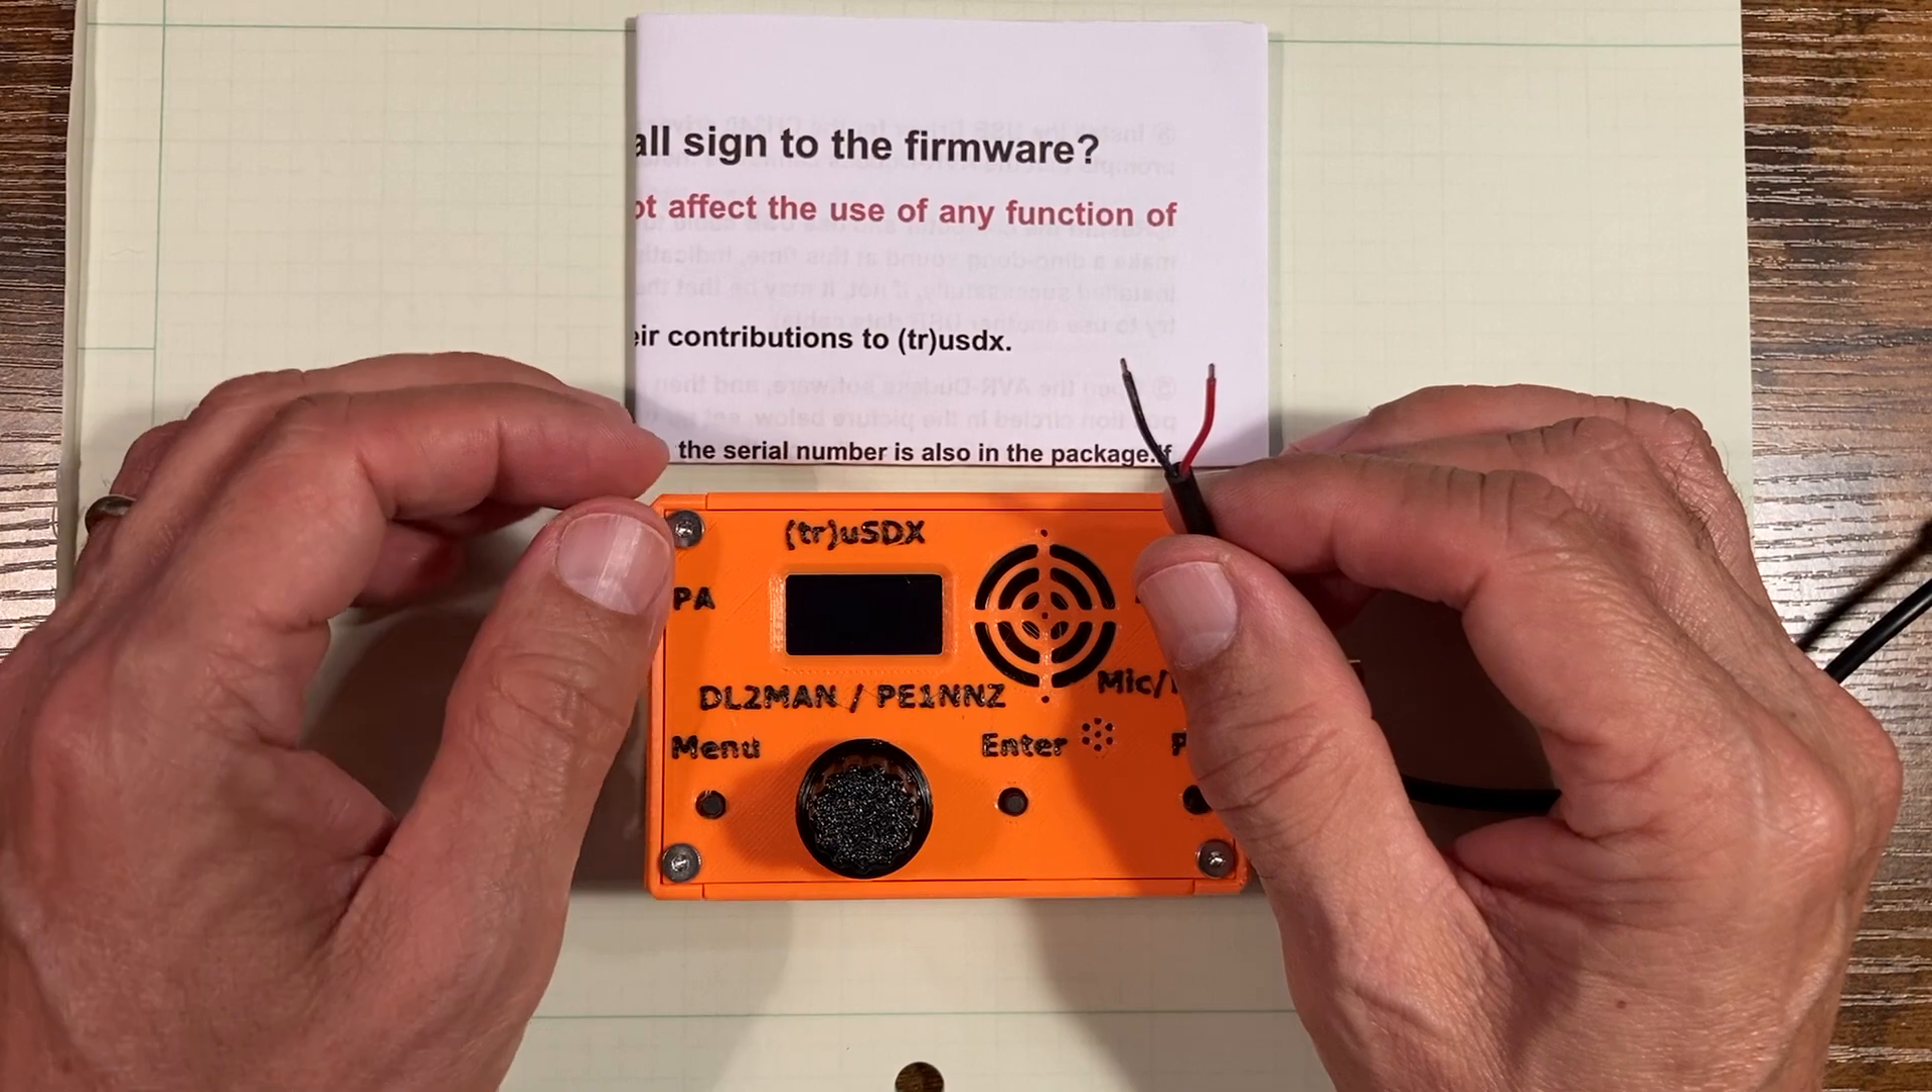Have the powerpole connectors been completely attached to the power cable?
No.